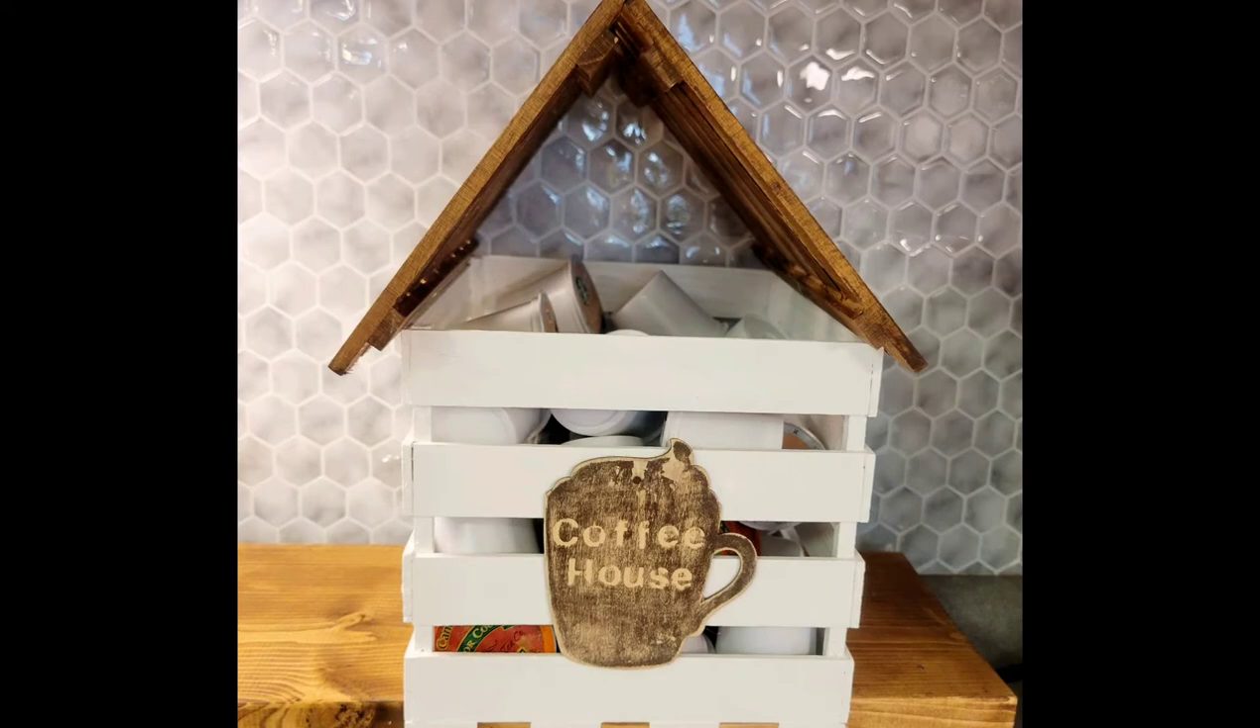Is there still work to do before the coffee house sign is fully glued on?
No.